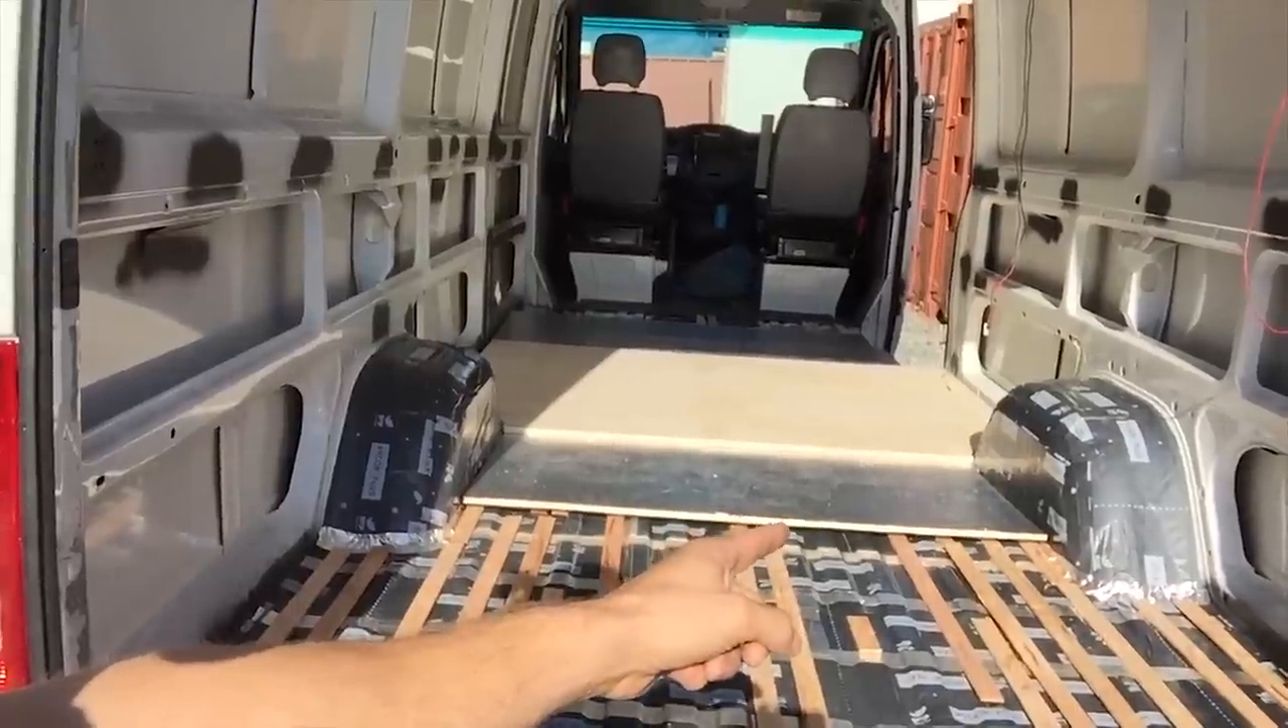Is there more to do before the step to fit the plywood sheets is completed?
Yes.